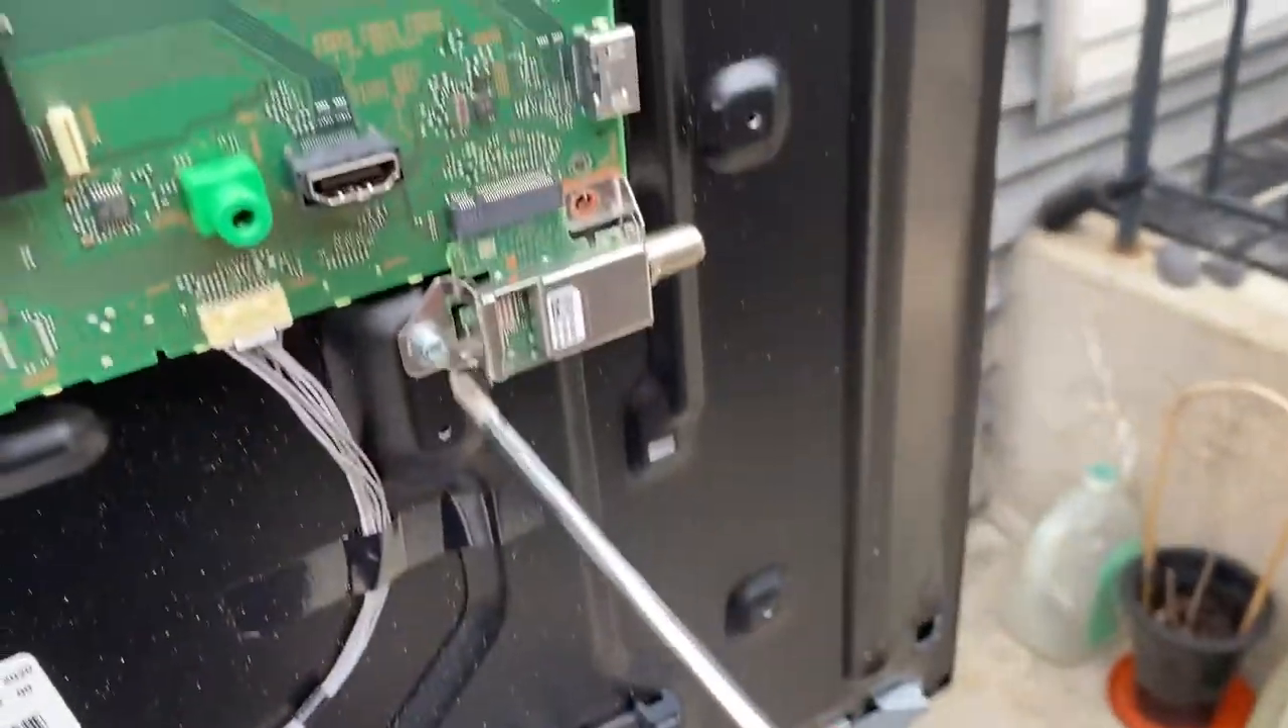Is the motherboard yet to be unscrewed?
Yes.